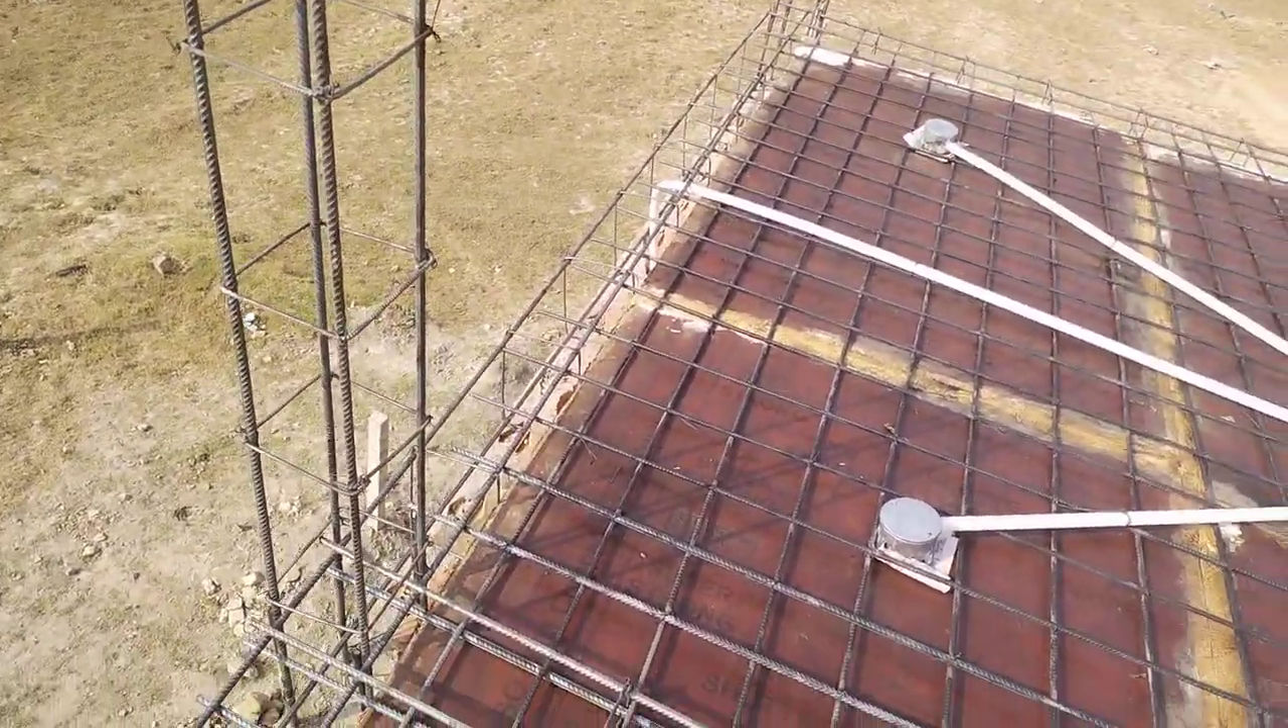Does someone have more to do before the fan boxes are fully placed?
No.